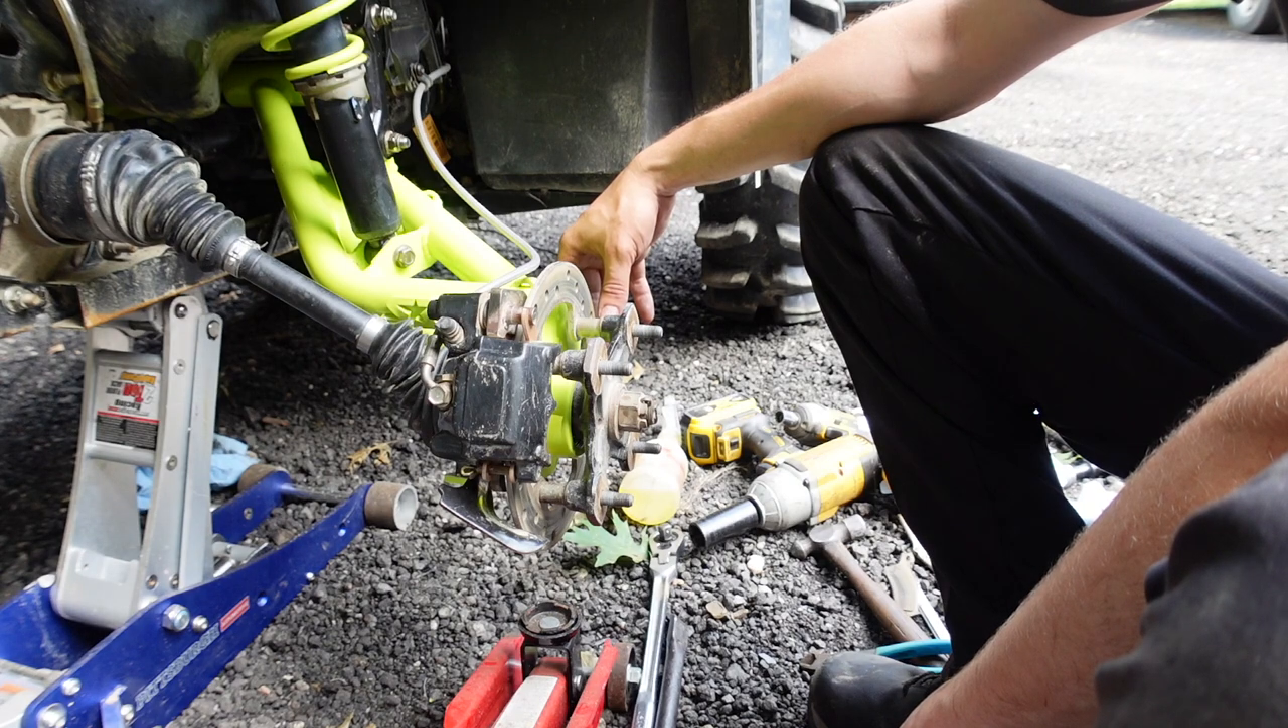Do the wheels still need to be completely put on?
Yes.